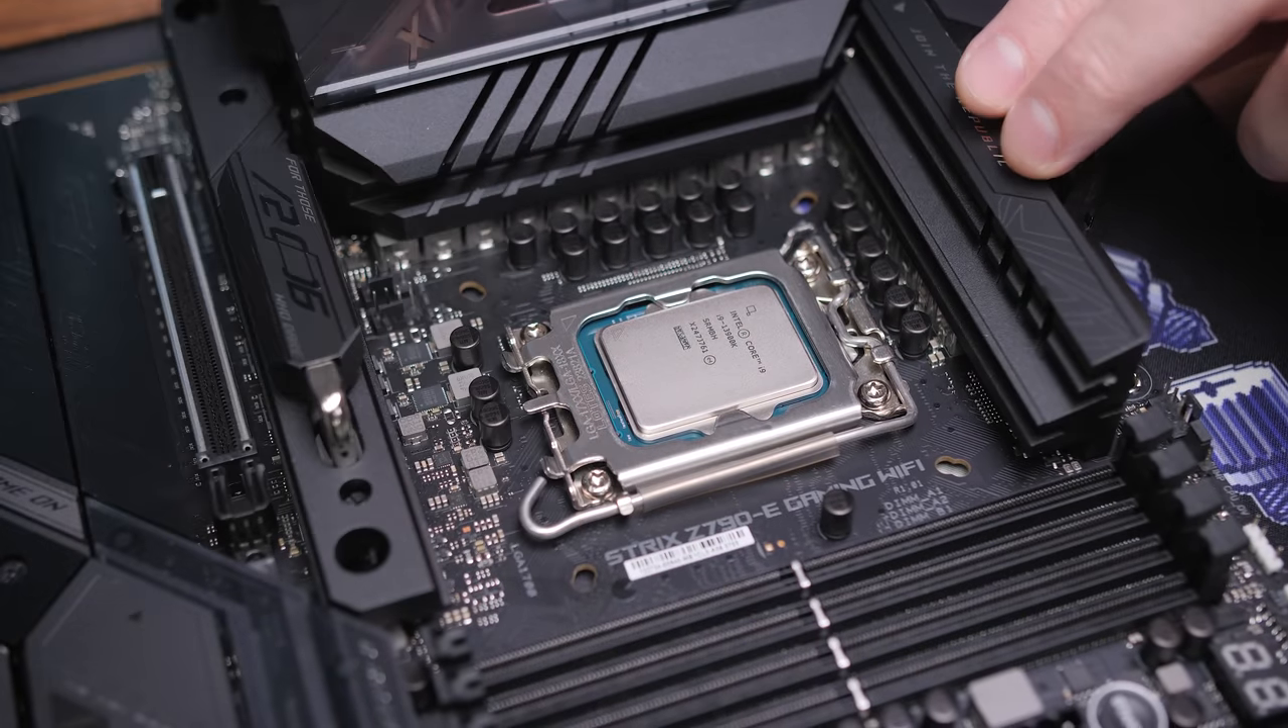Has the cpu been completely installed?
Yes.